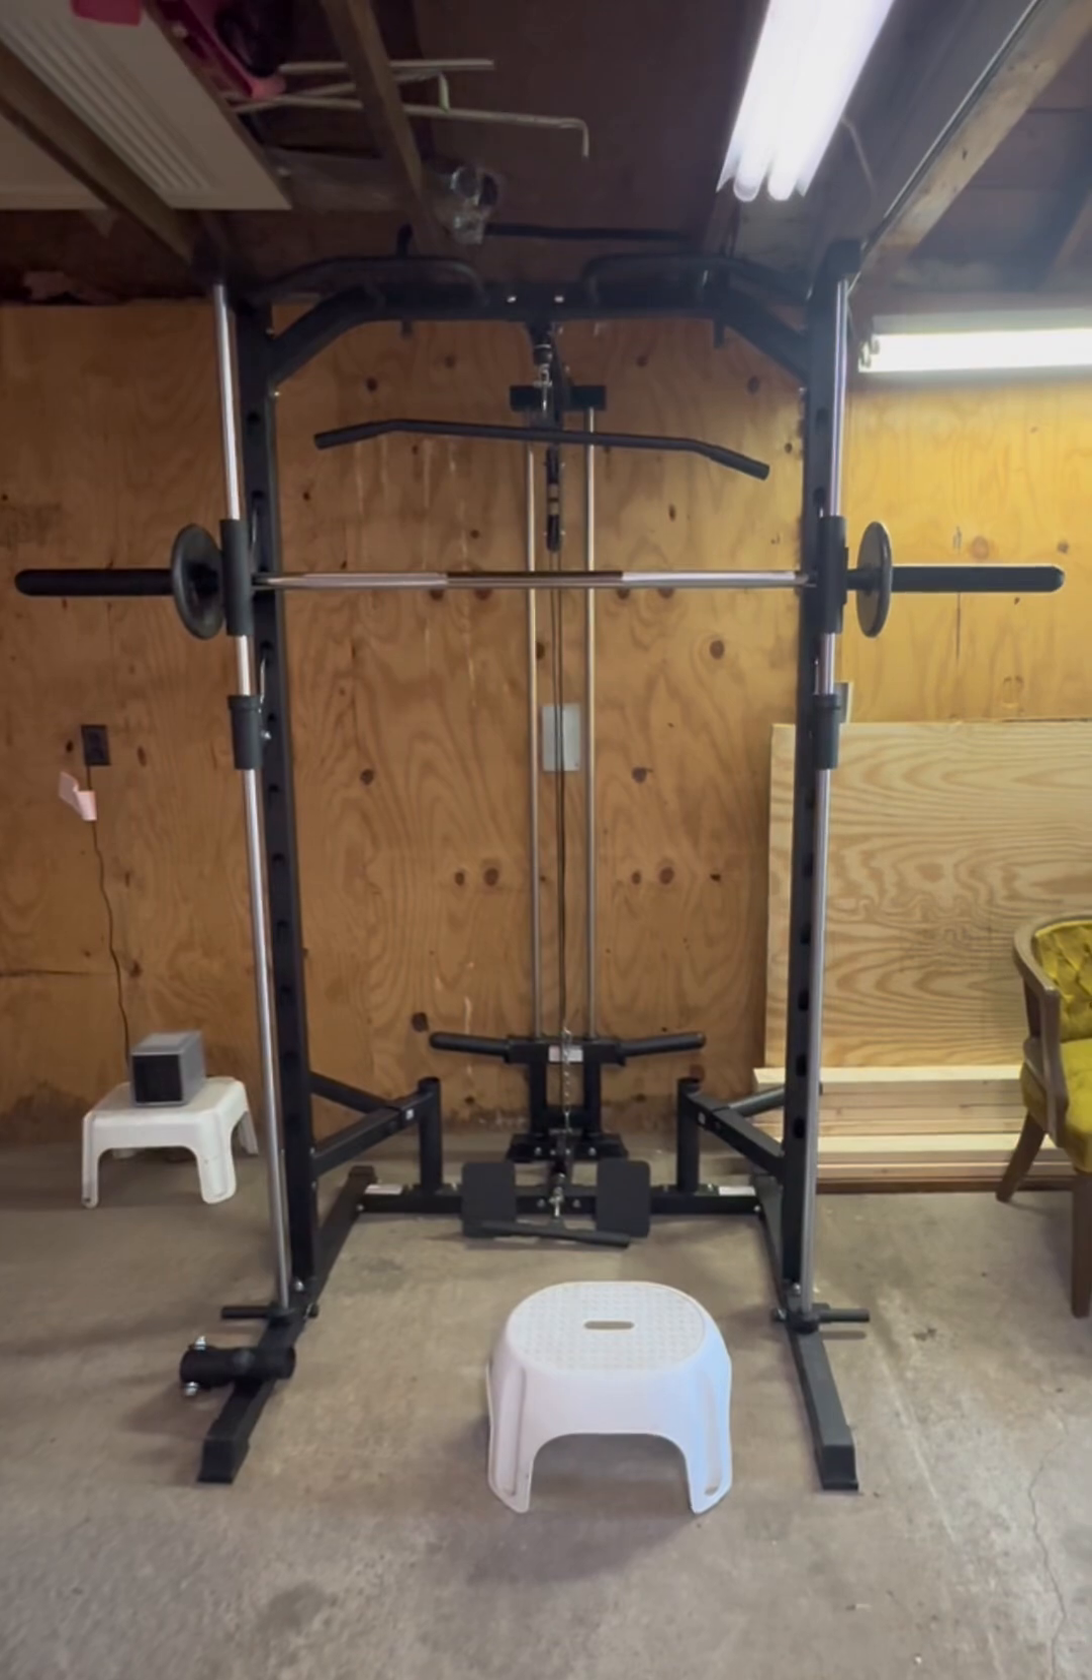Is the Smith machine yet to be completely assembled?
No.